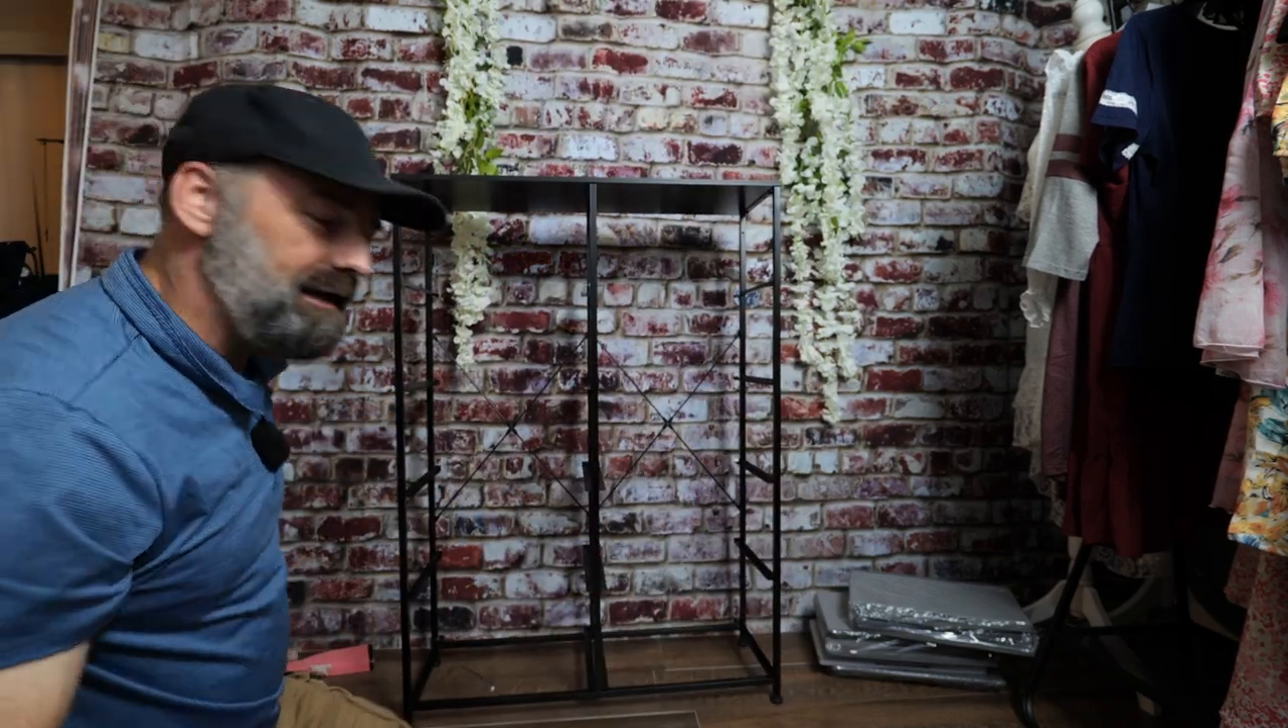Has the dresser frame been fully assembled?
Yes.